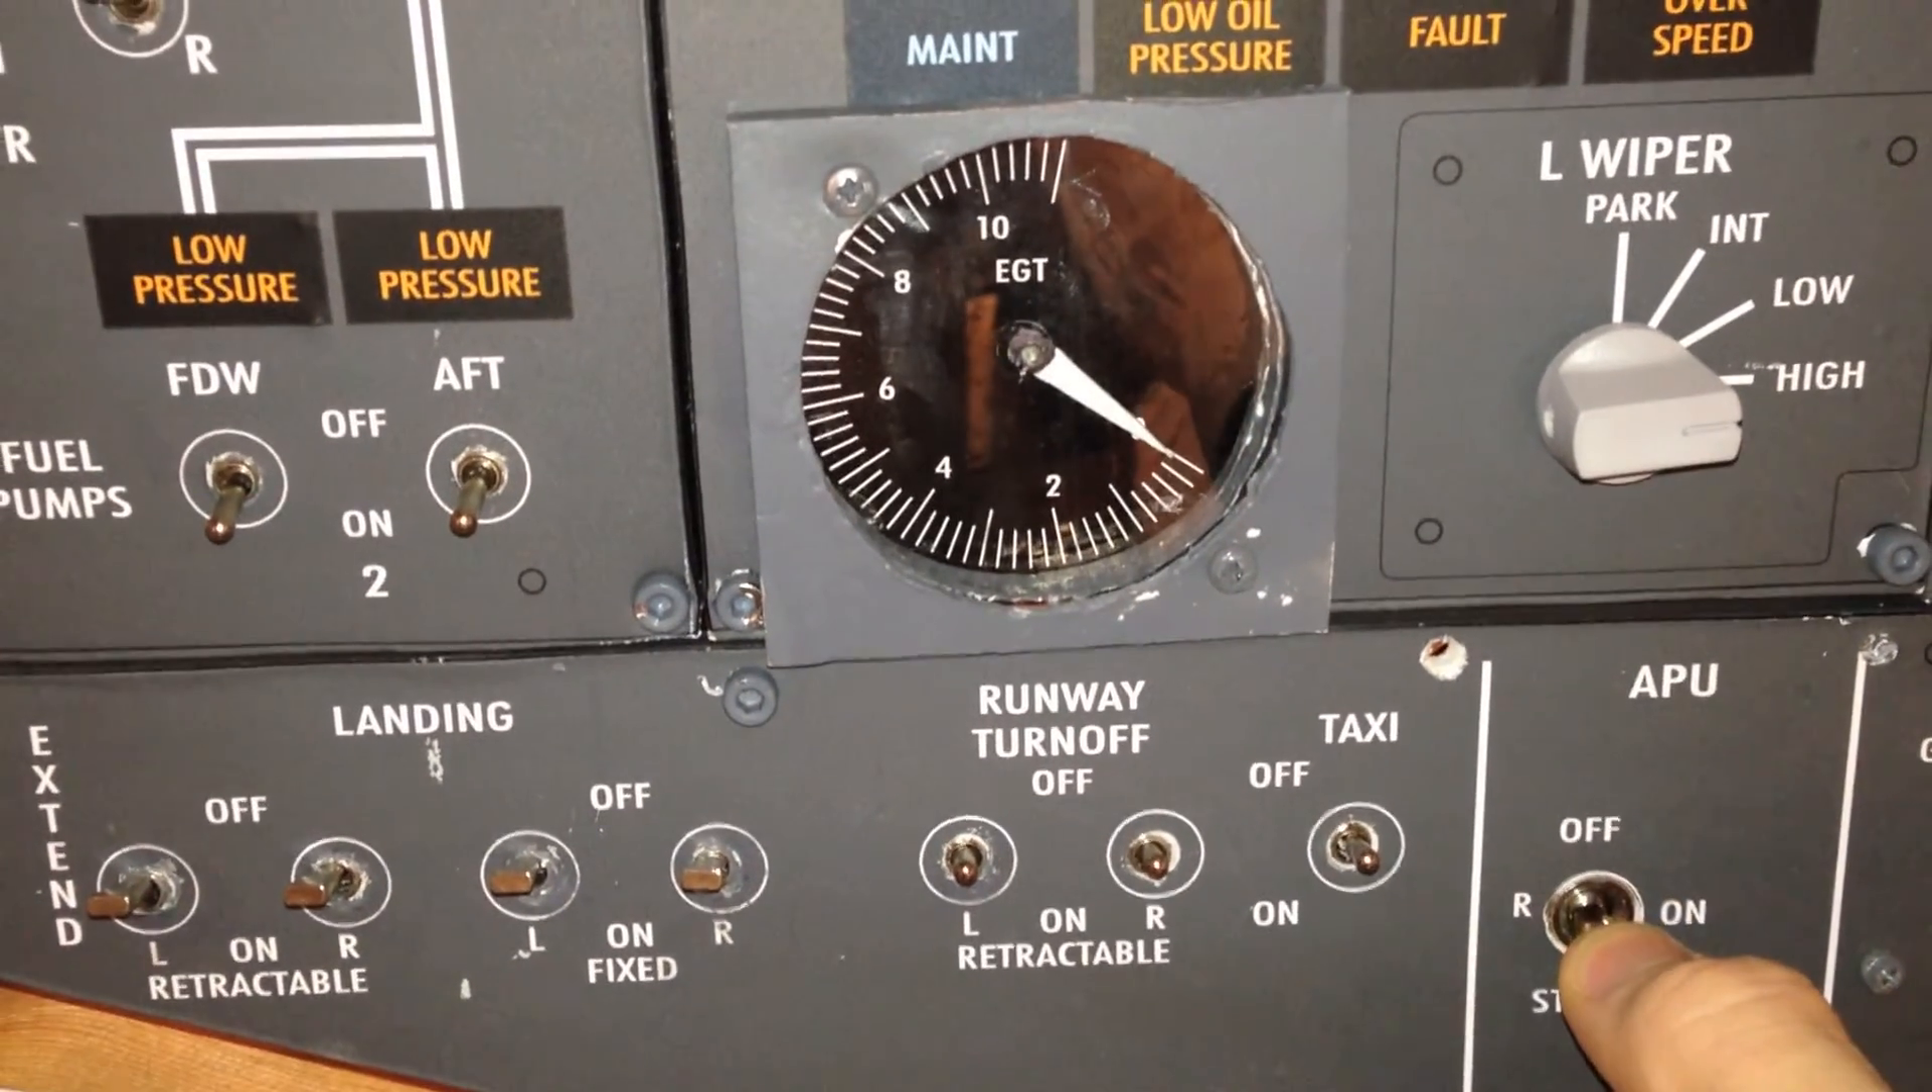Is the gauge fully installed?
Yes.